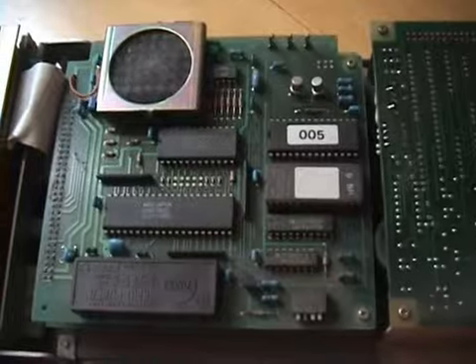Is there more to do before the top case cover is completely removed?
No.